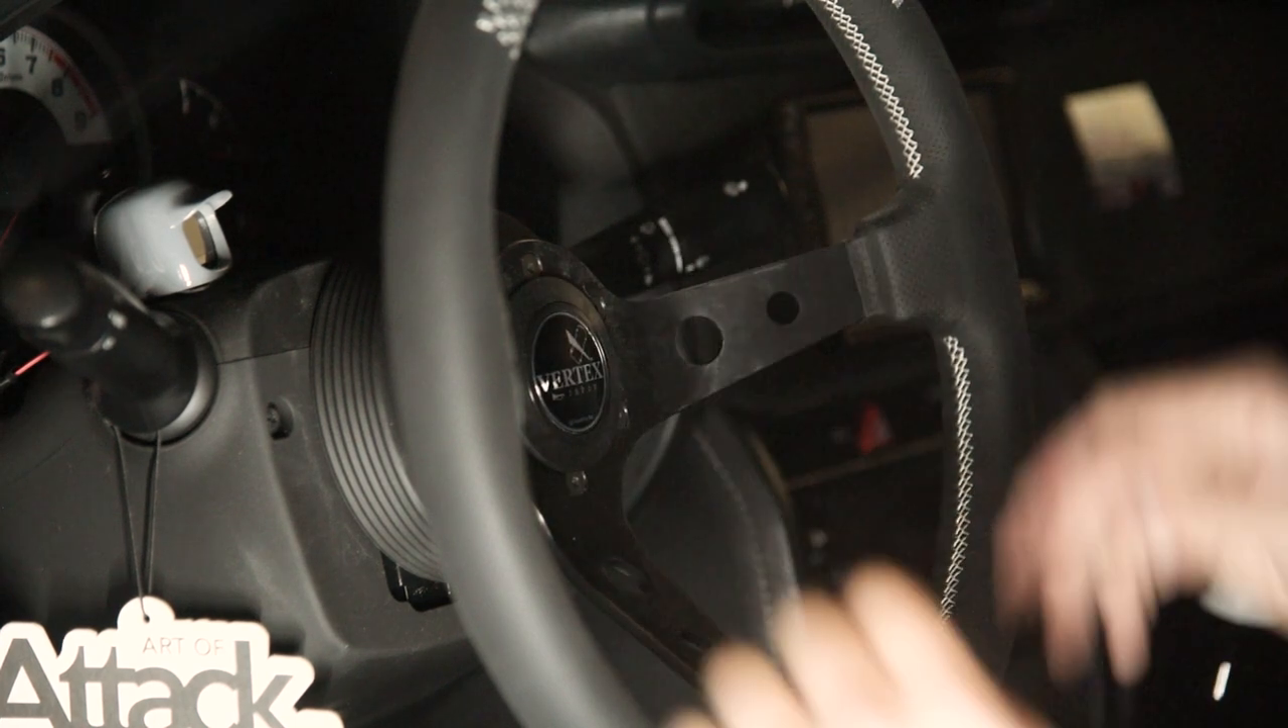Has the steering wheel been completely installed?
Yes.